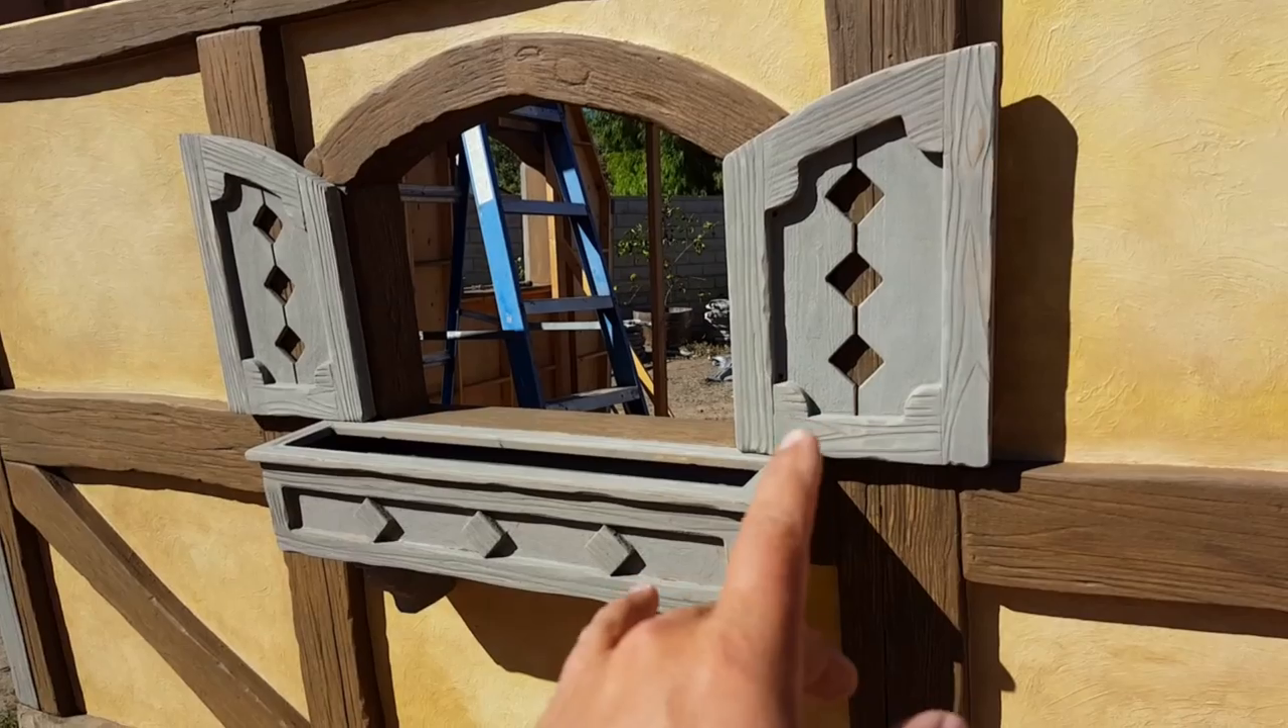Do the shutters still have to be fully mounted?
No.